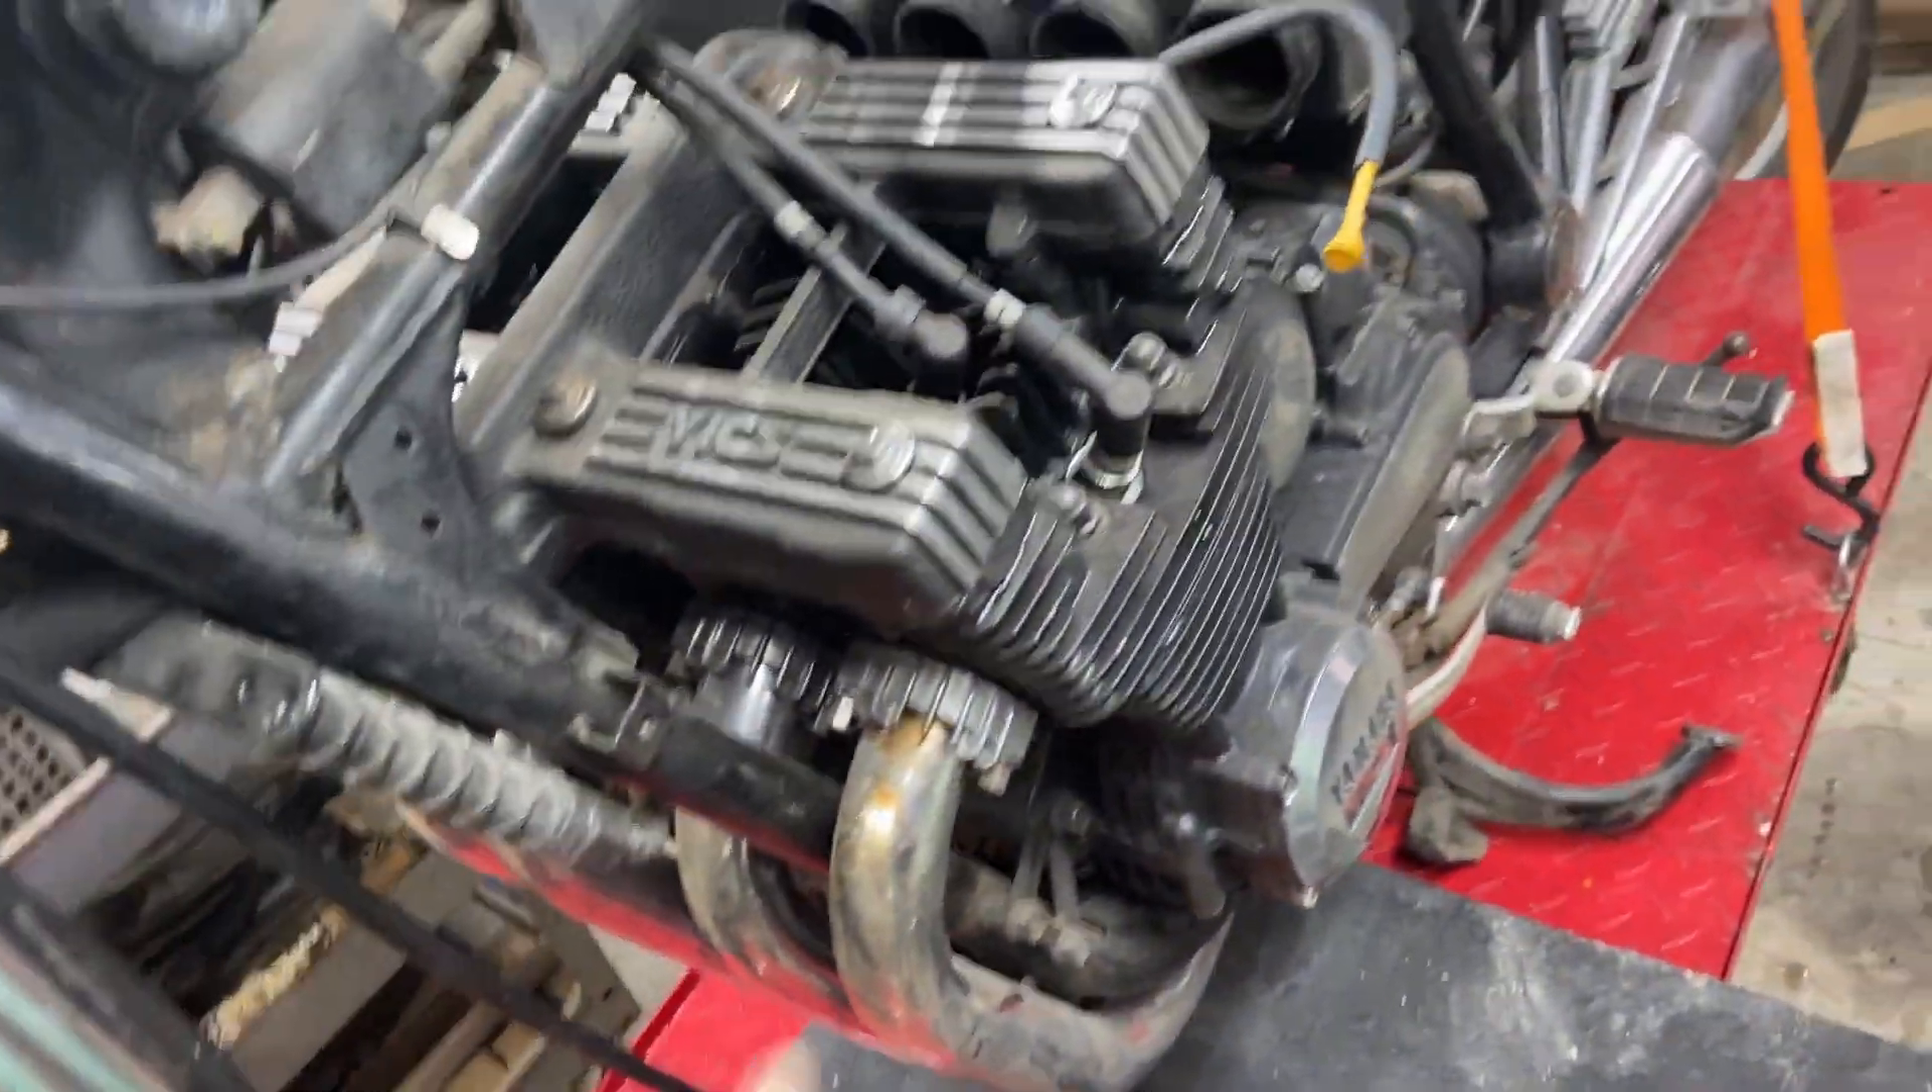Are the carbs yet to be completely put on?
Yes.